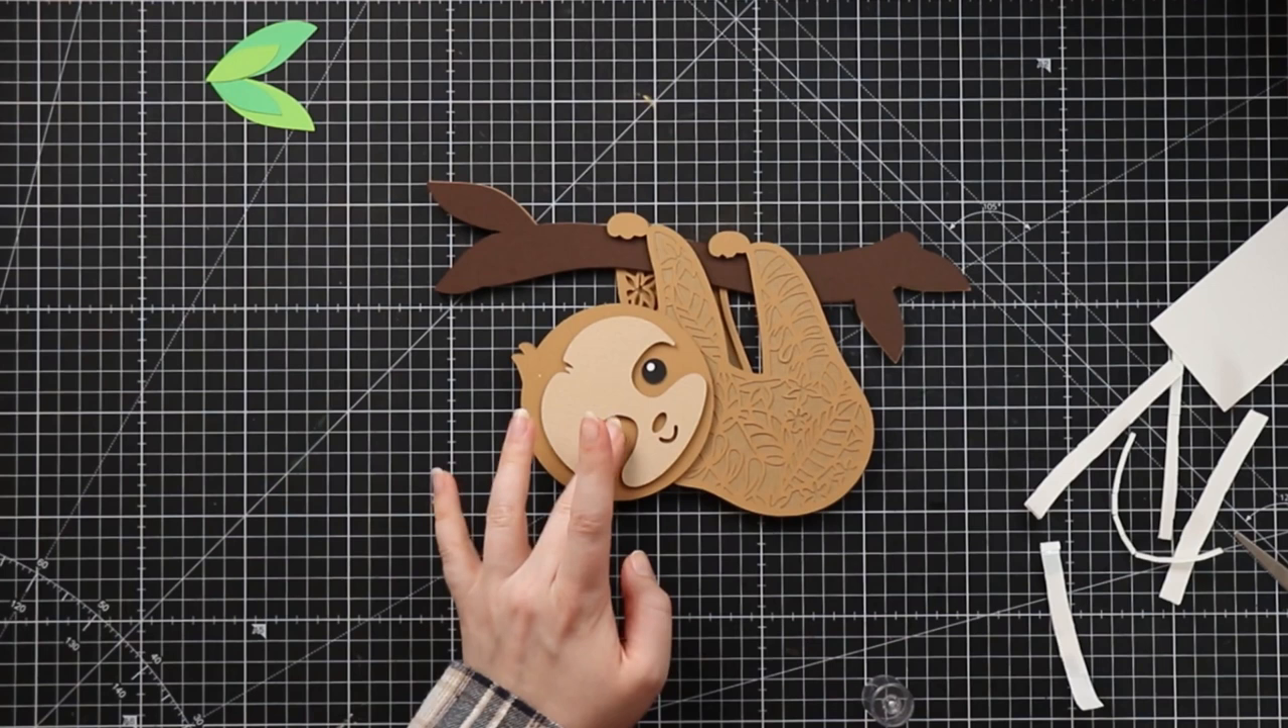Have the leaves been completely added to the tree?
No.